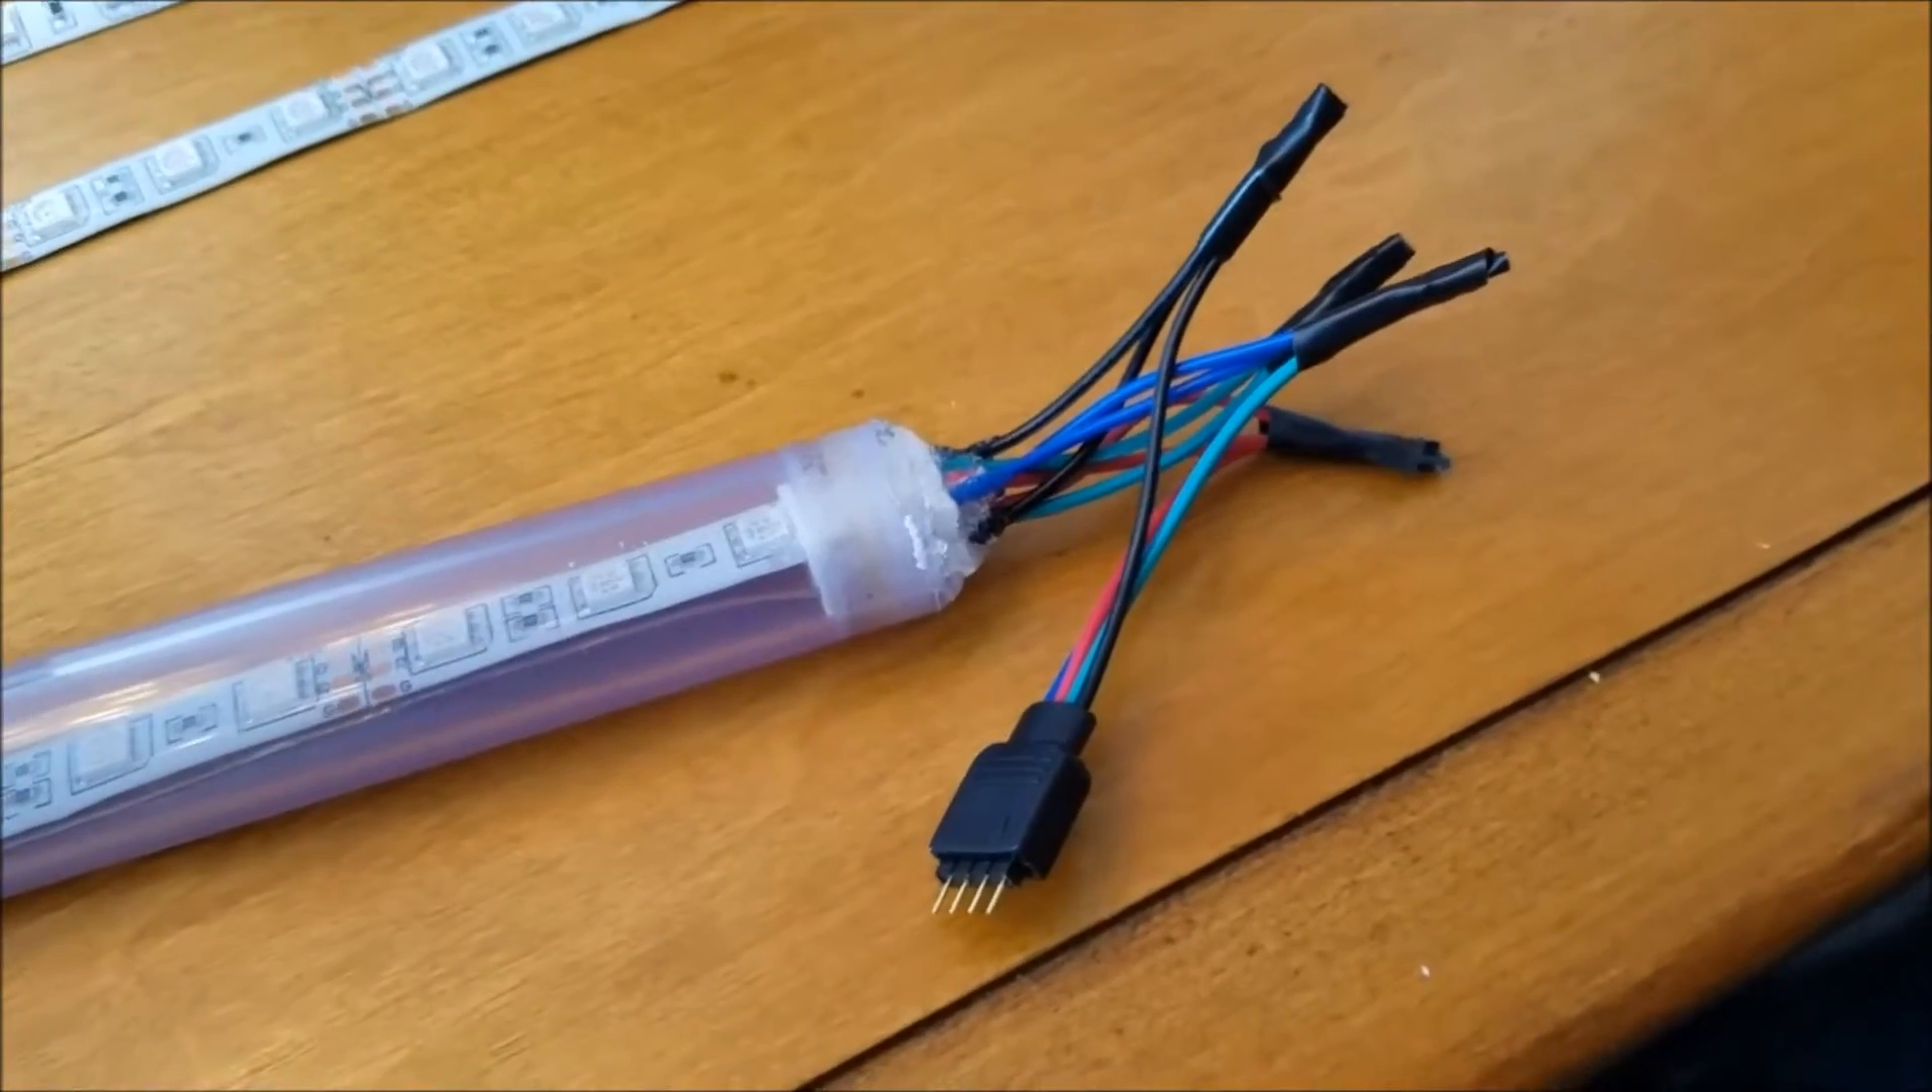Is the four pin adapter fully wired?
Yes.